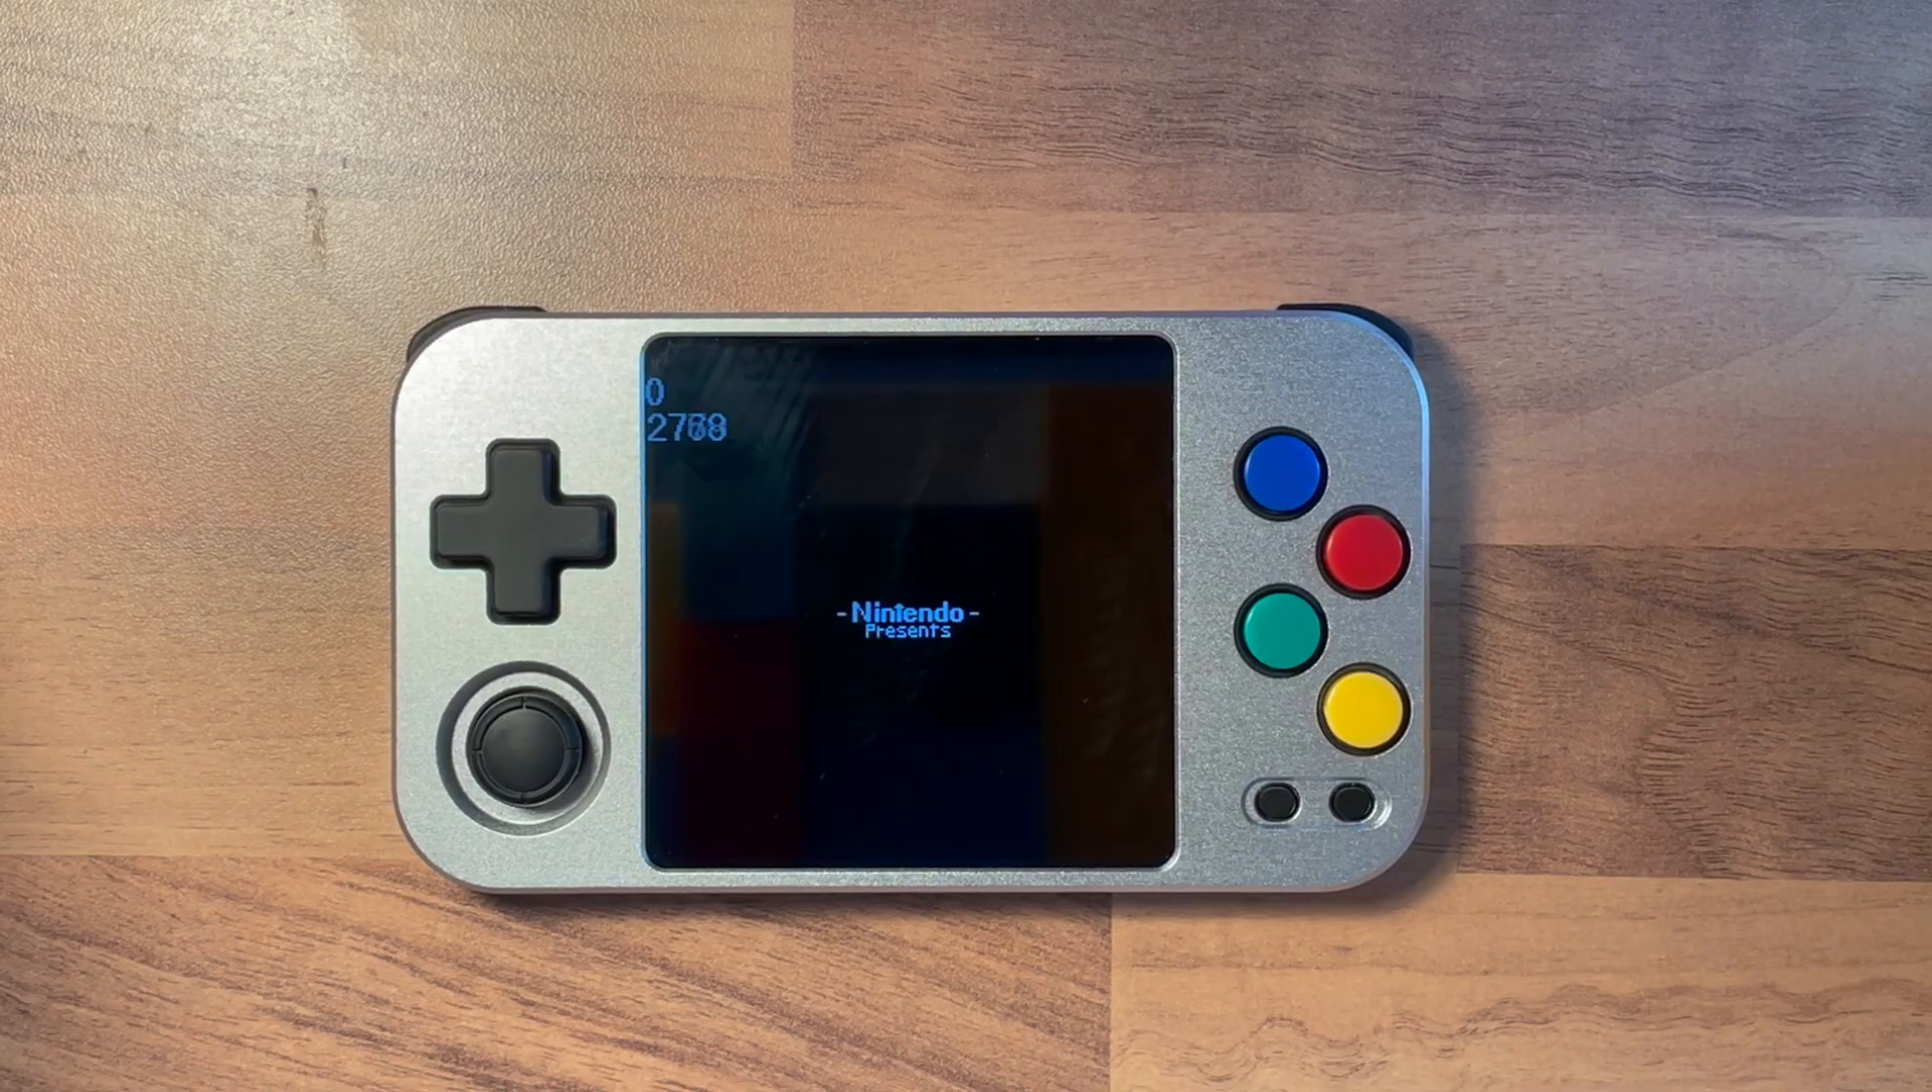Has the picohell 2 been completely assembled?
Yes.